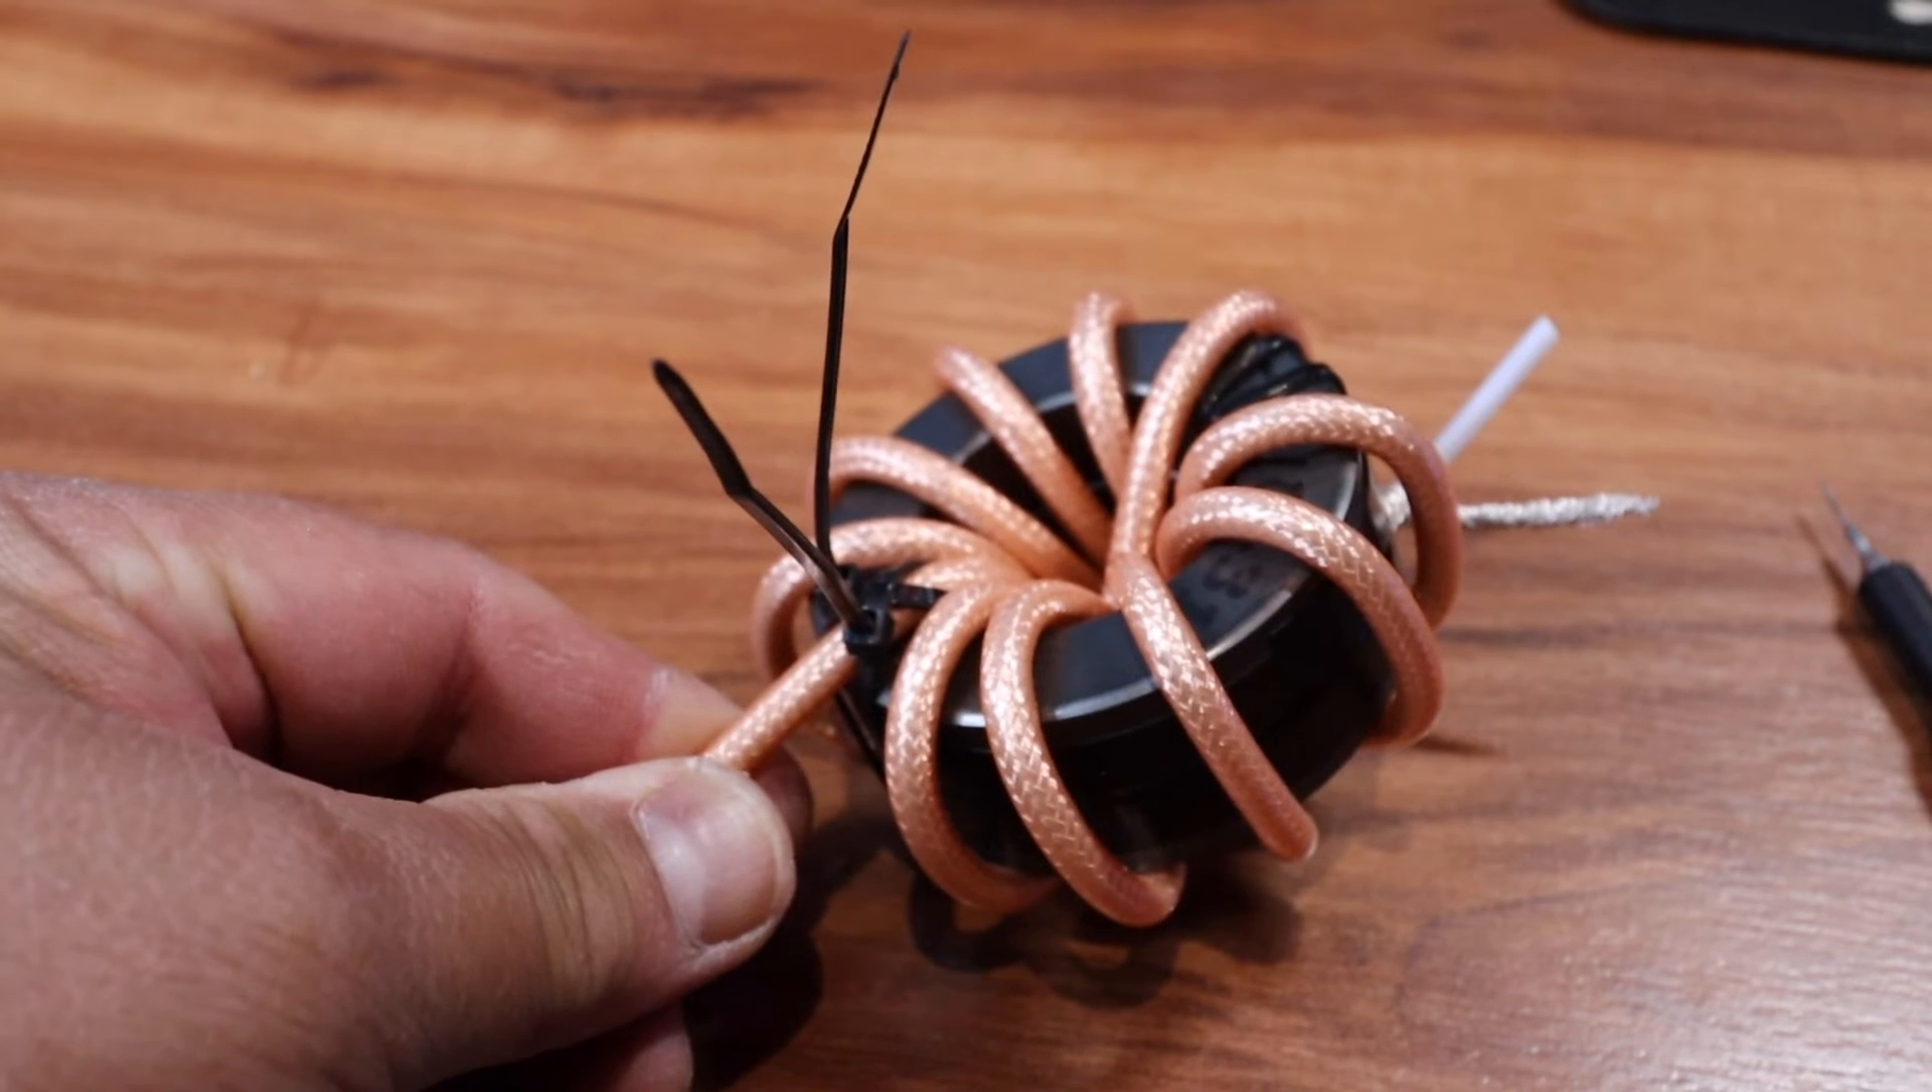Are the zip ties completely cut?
No.